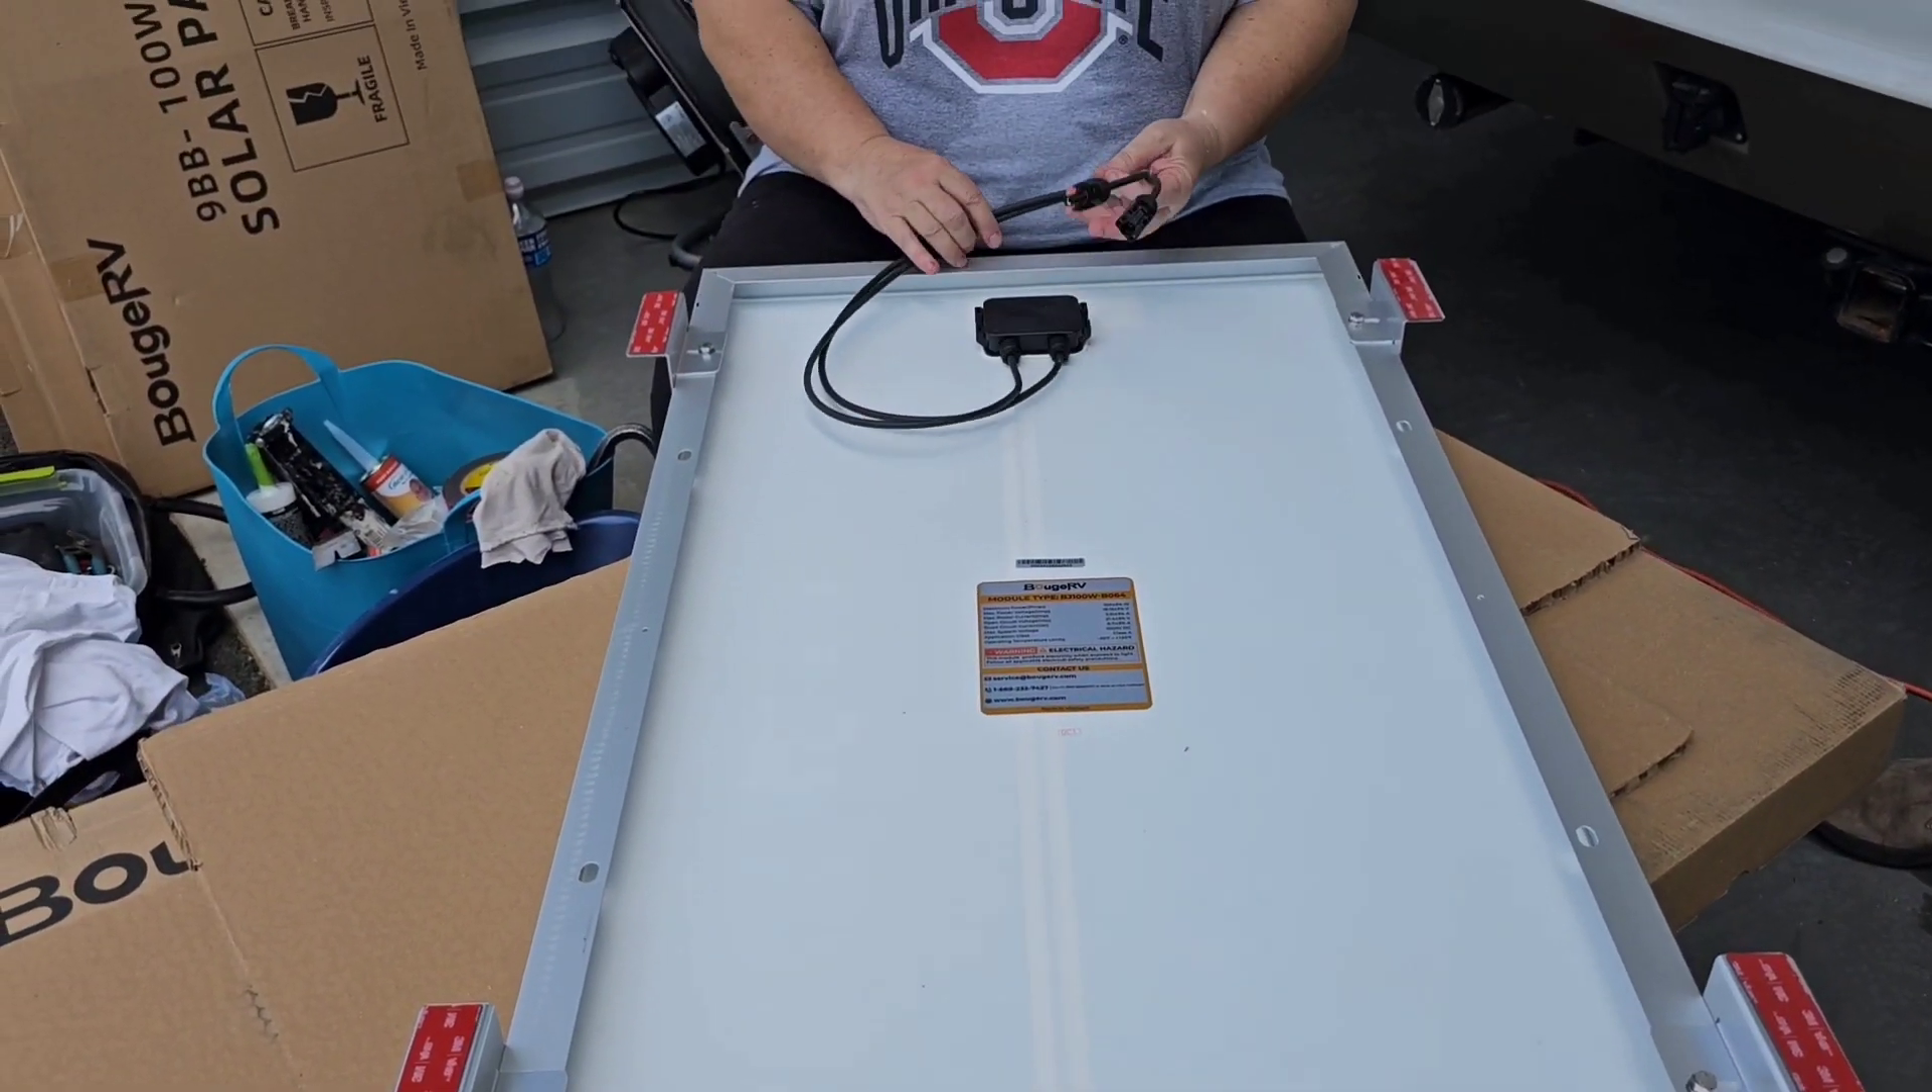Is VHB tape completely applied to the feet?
Yes.